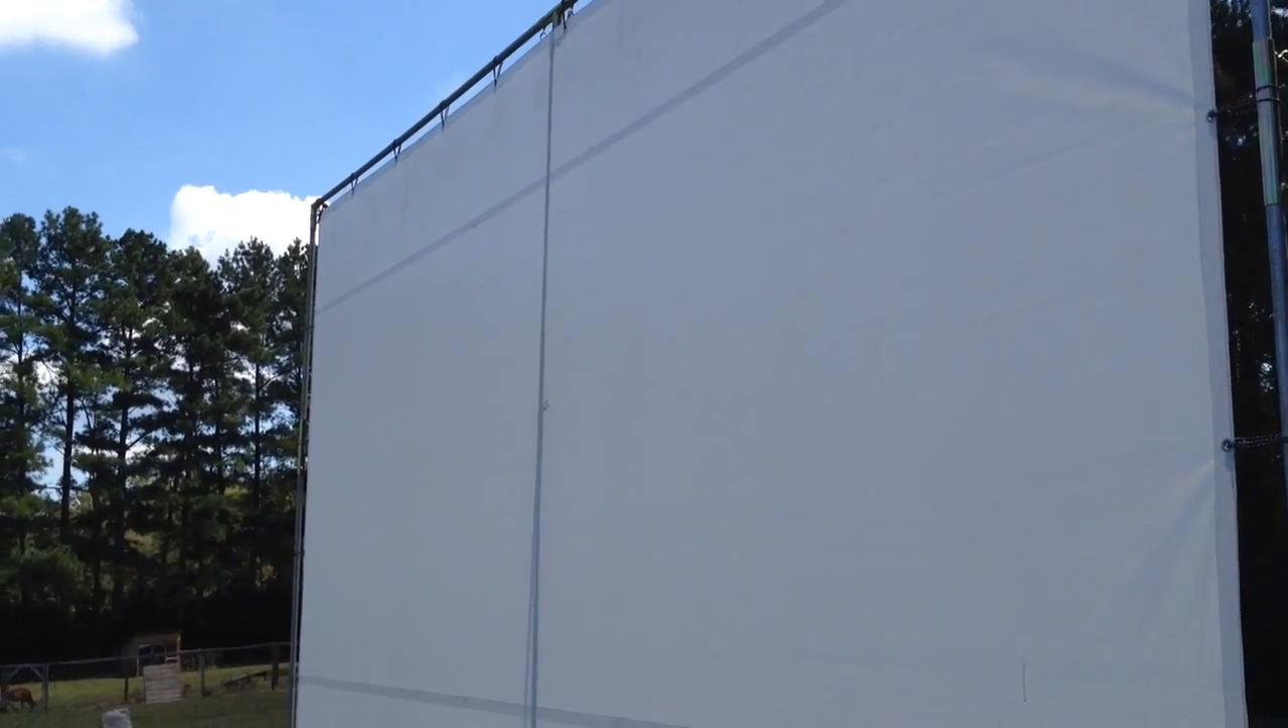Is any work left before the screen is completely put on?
No.